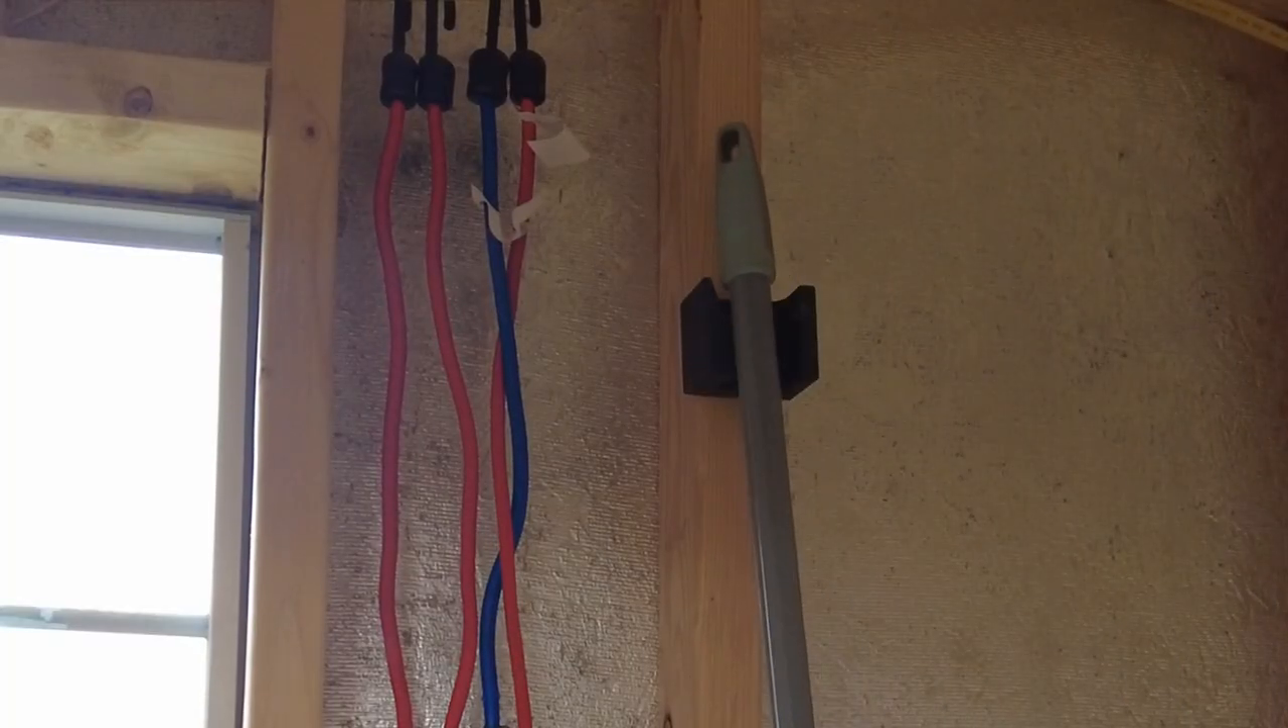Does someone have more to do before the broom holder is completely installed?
No.